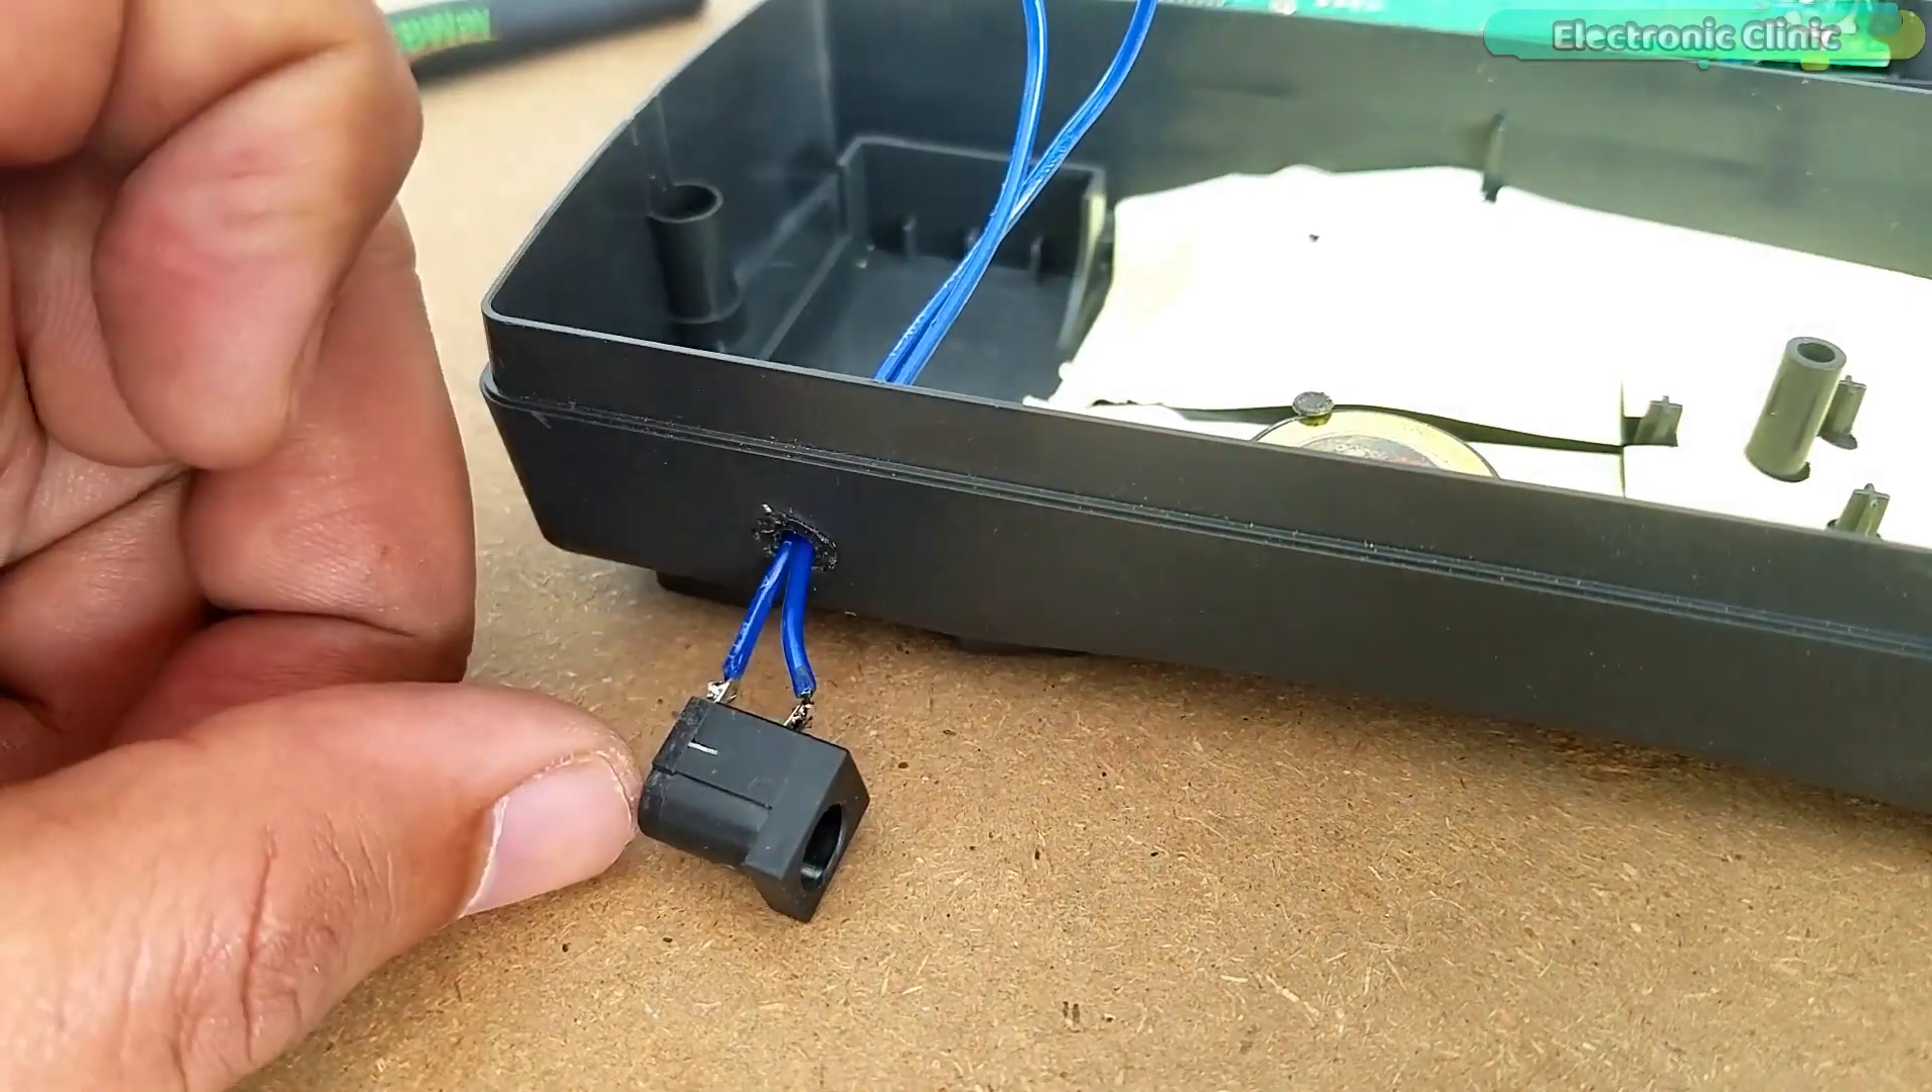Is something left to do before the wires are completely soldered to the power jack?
No.